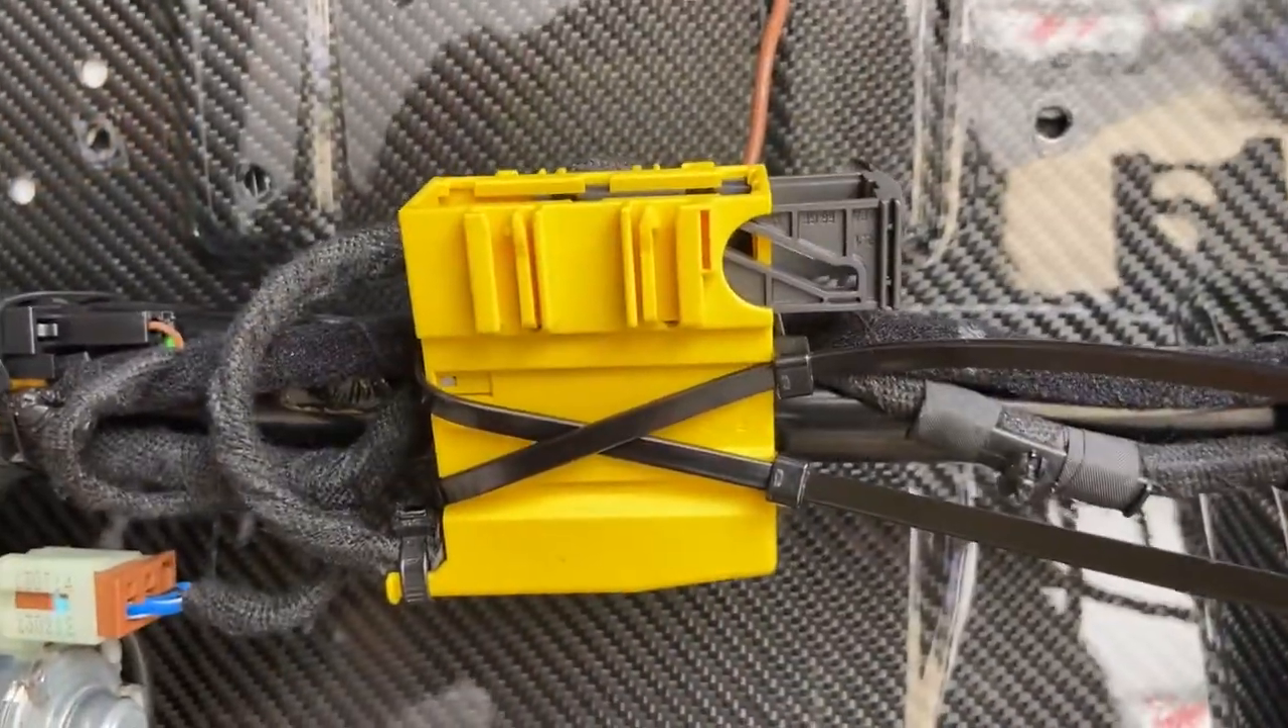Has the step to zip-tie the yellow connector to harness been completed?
Yes.